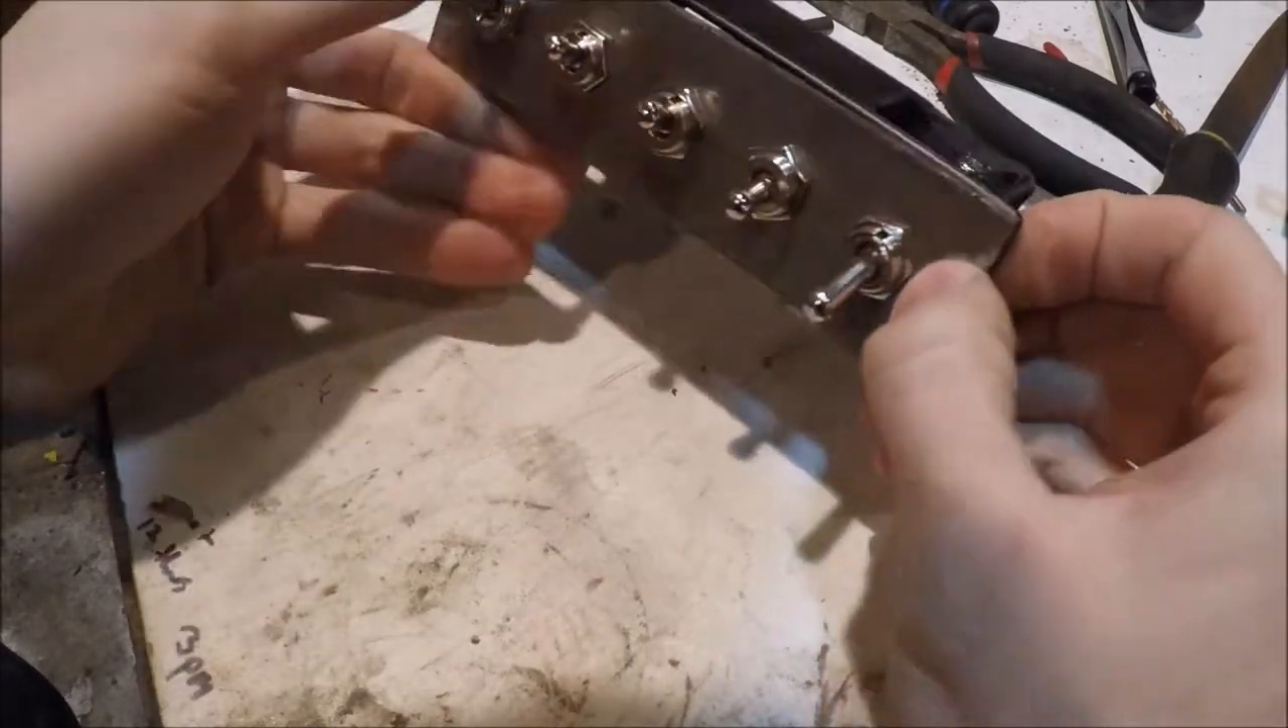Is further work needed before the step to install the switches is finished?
No.